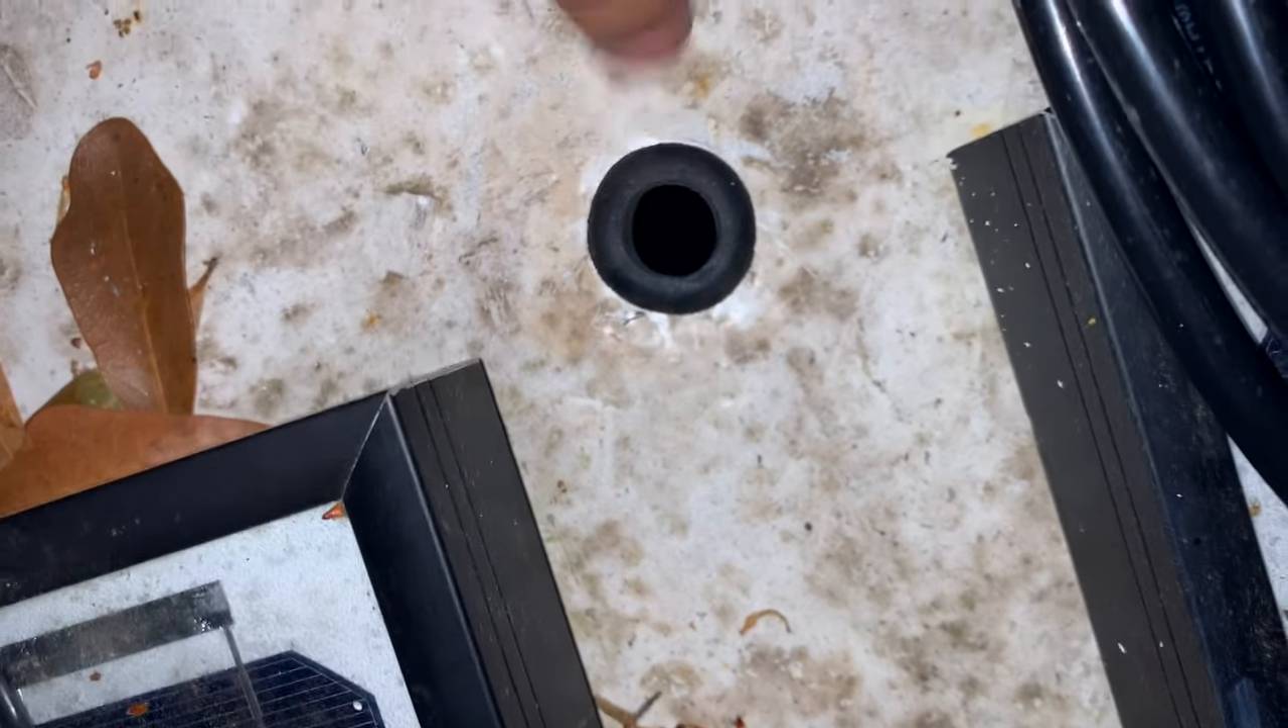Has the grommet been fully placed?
Yes.